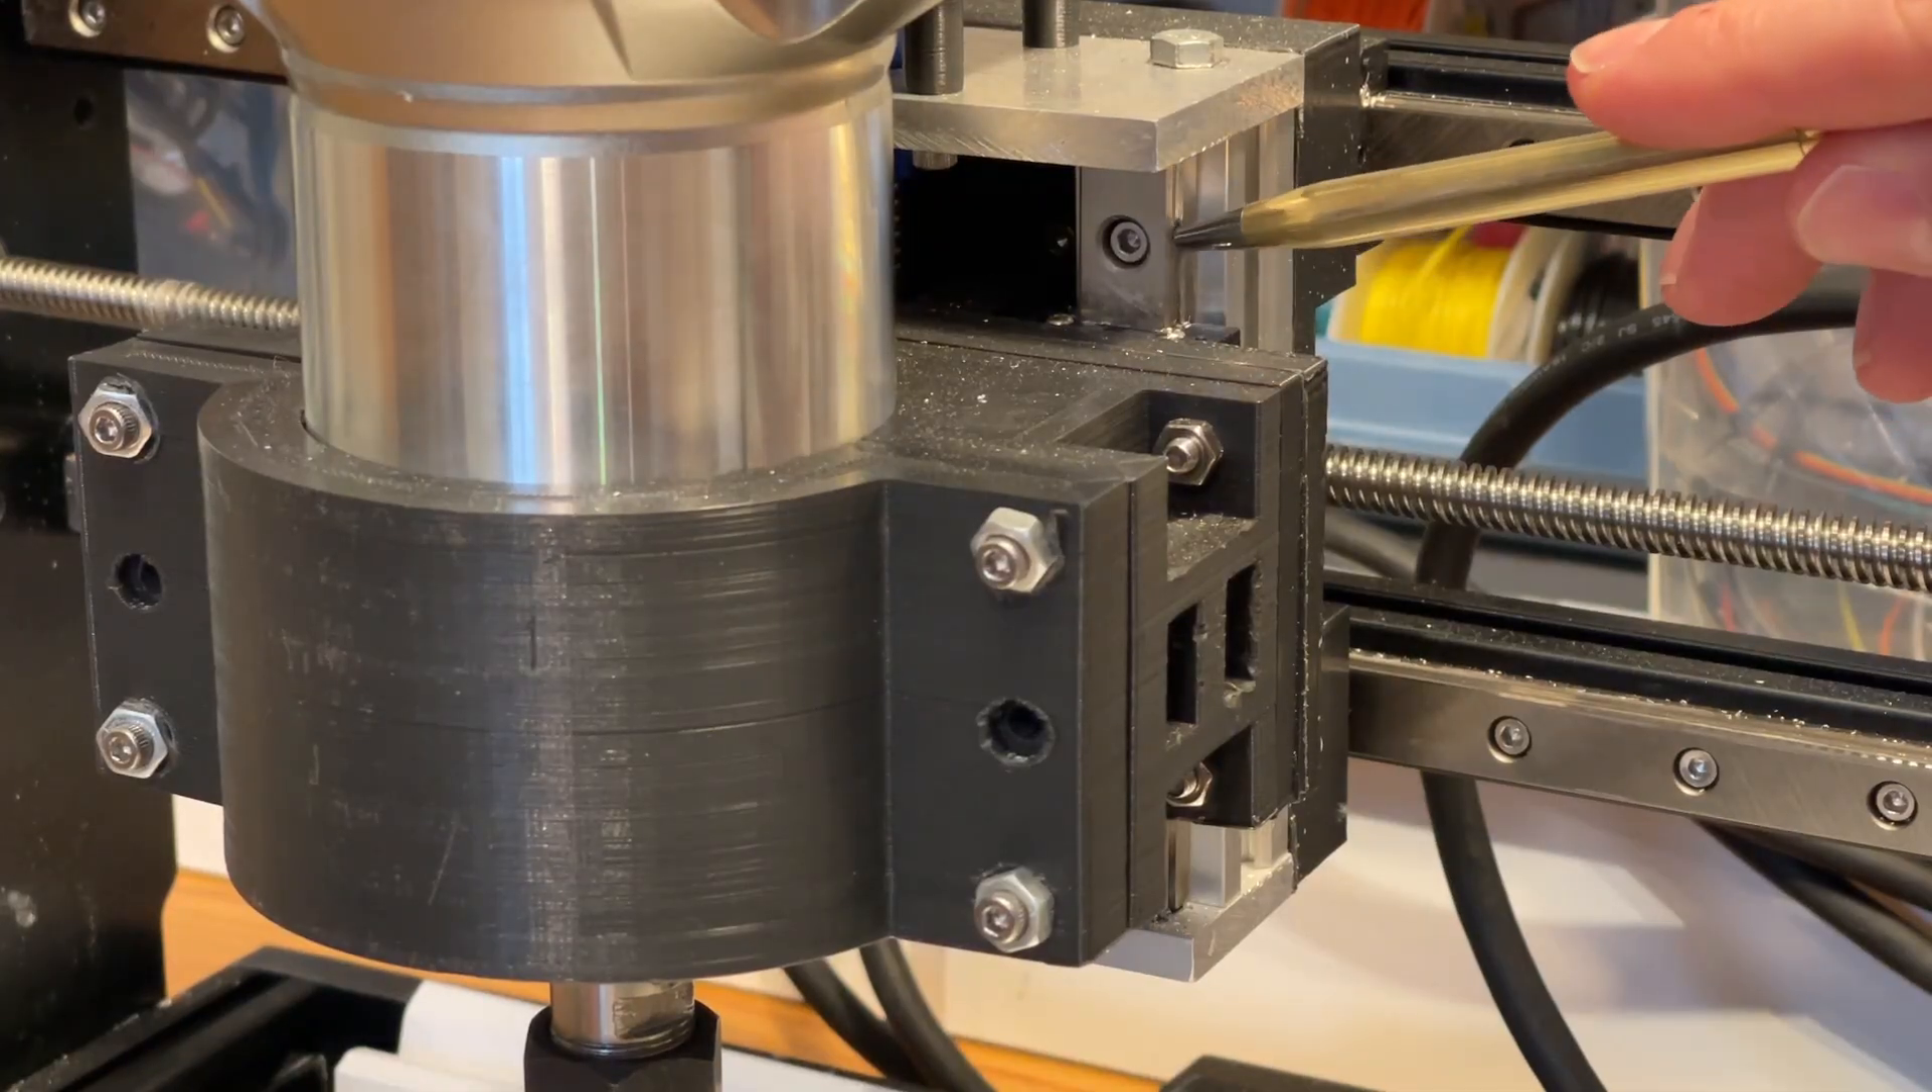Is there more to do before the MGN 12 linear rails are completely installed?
No.